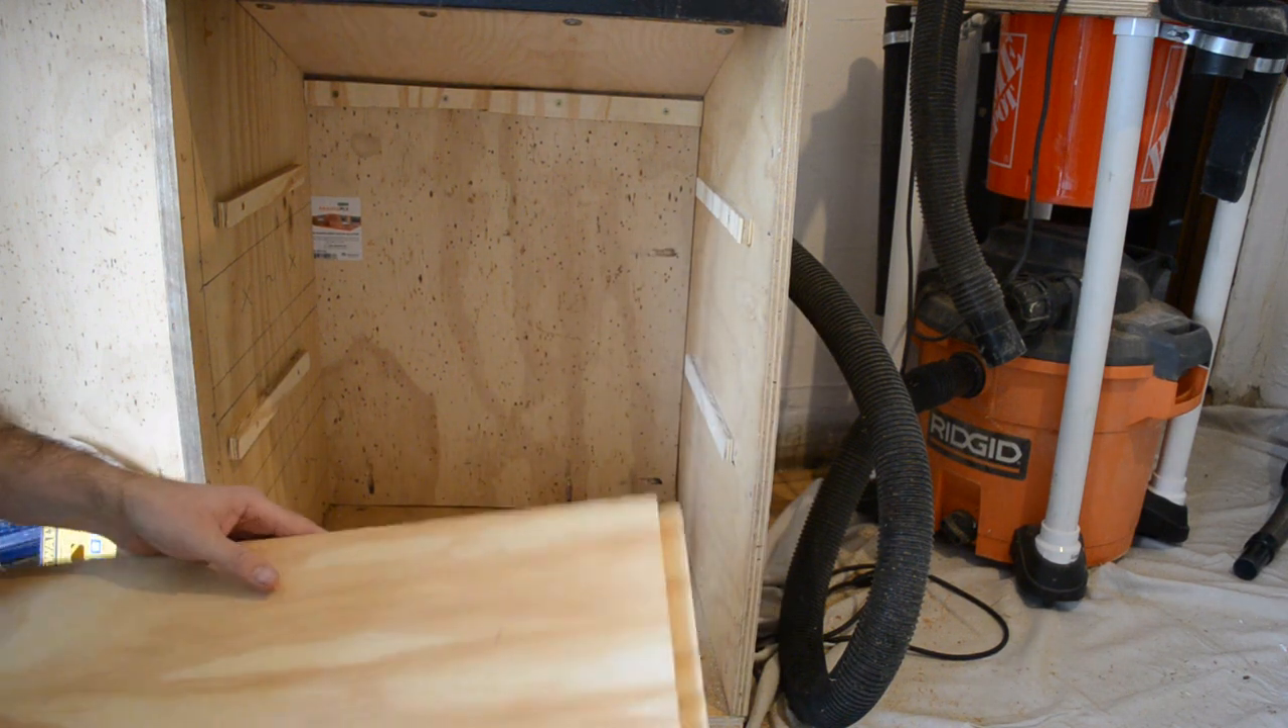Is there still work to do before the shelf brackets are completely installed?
No.